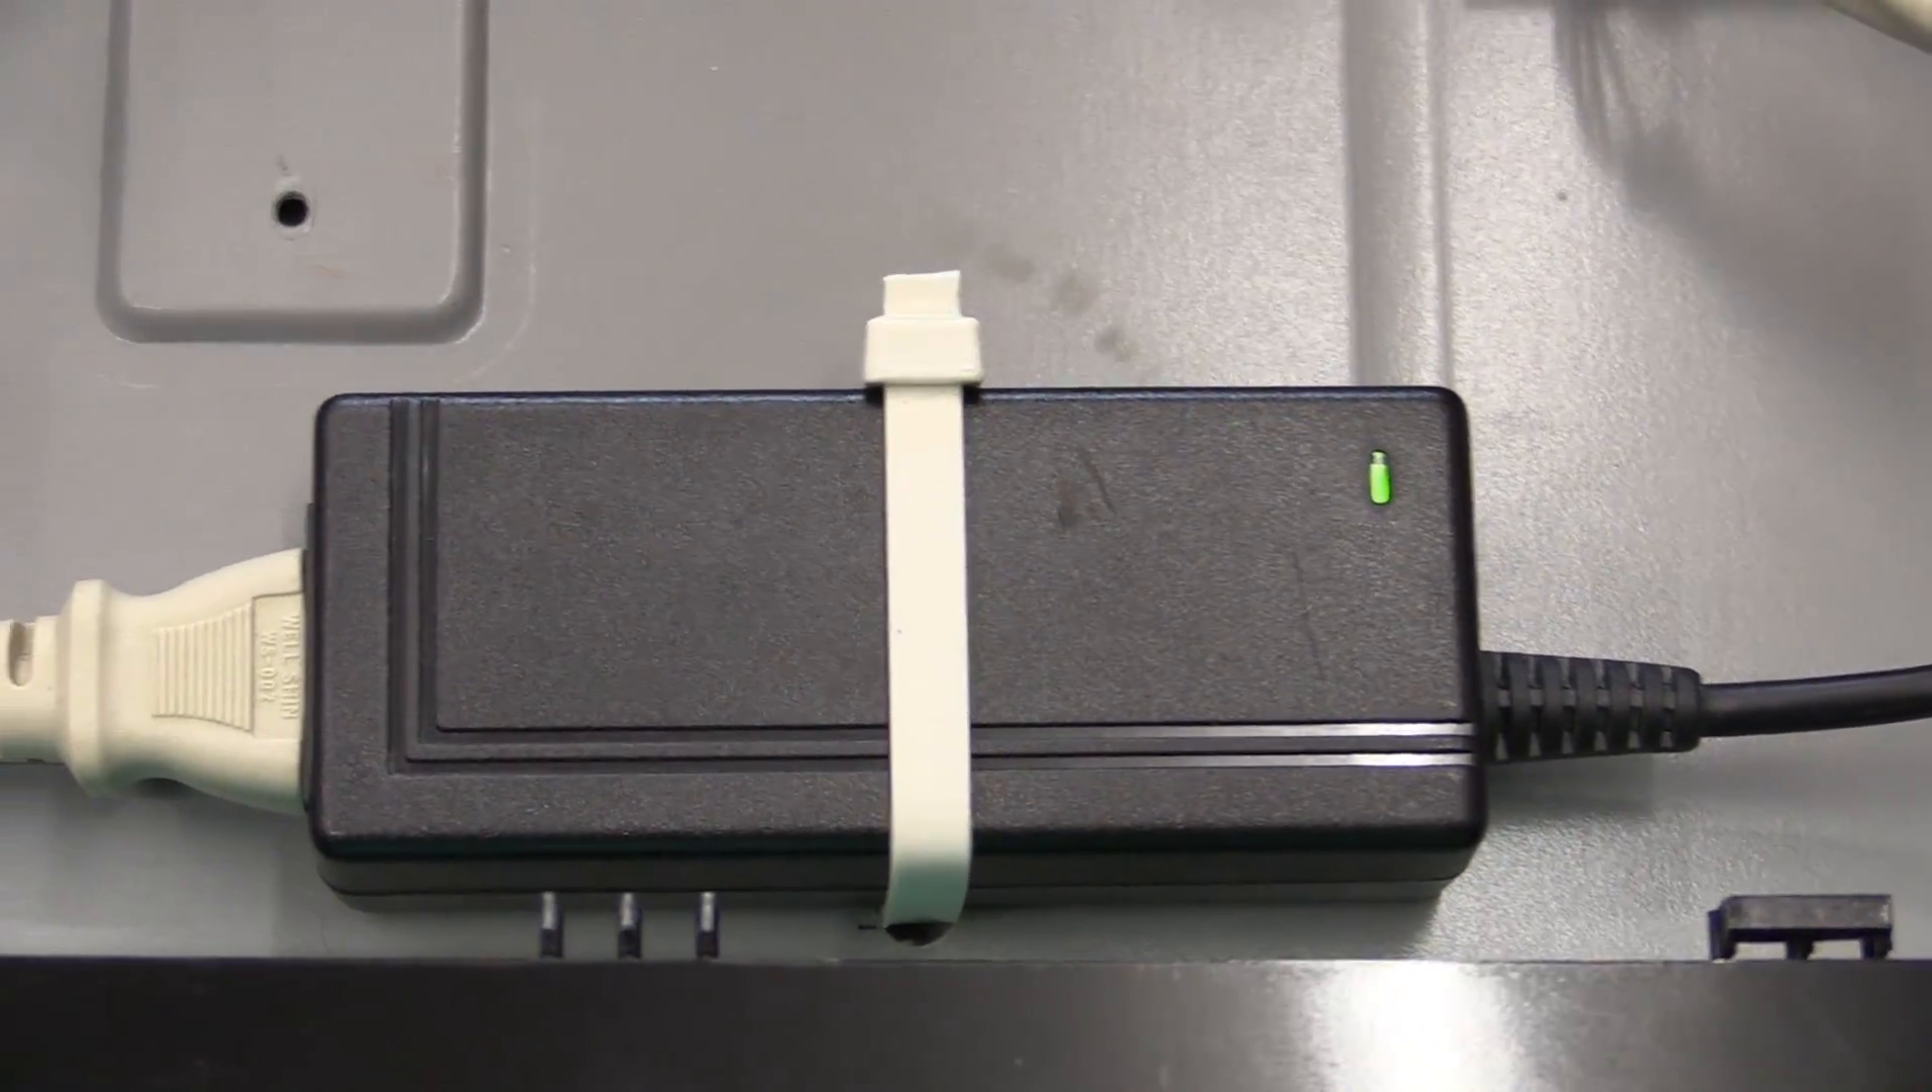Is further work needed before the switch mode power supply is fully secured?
No.